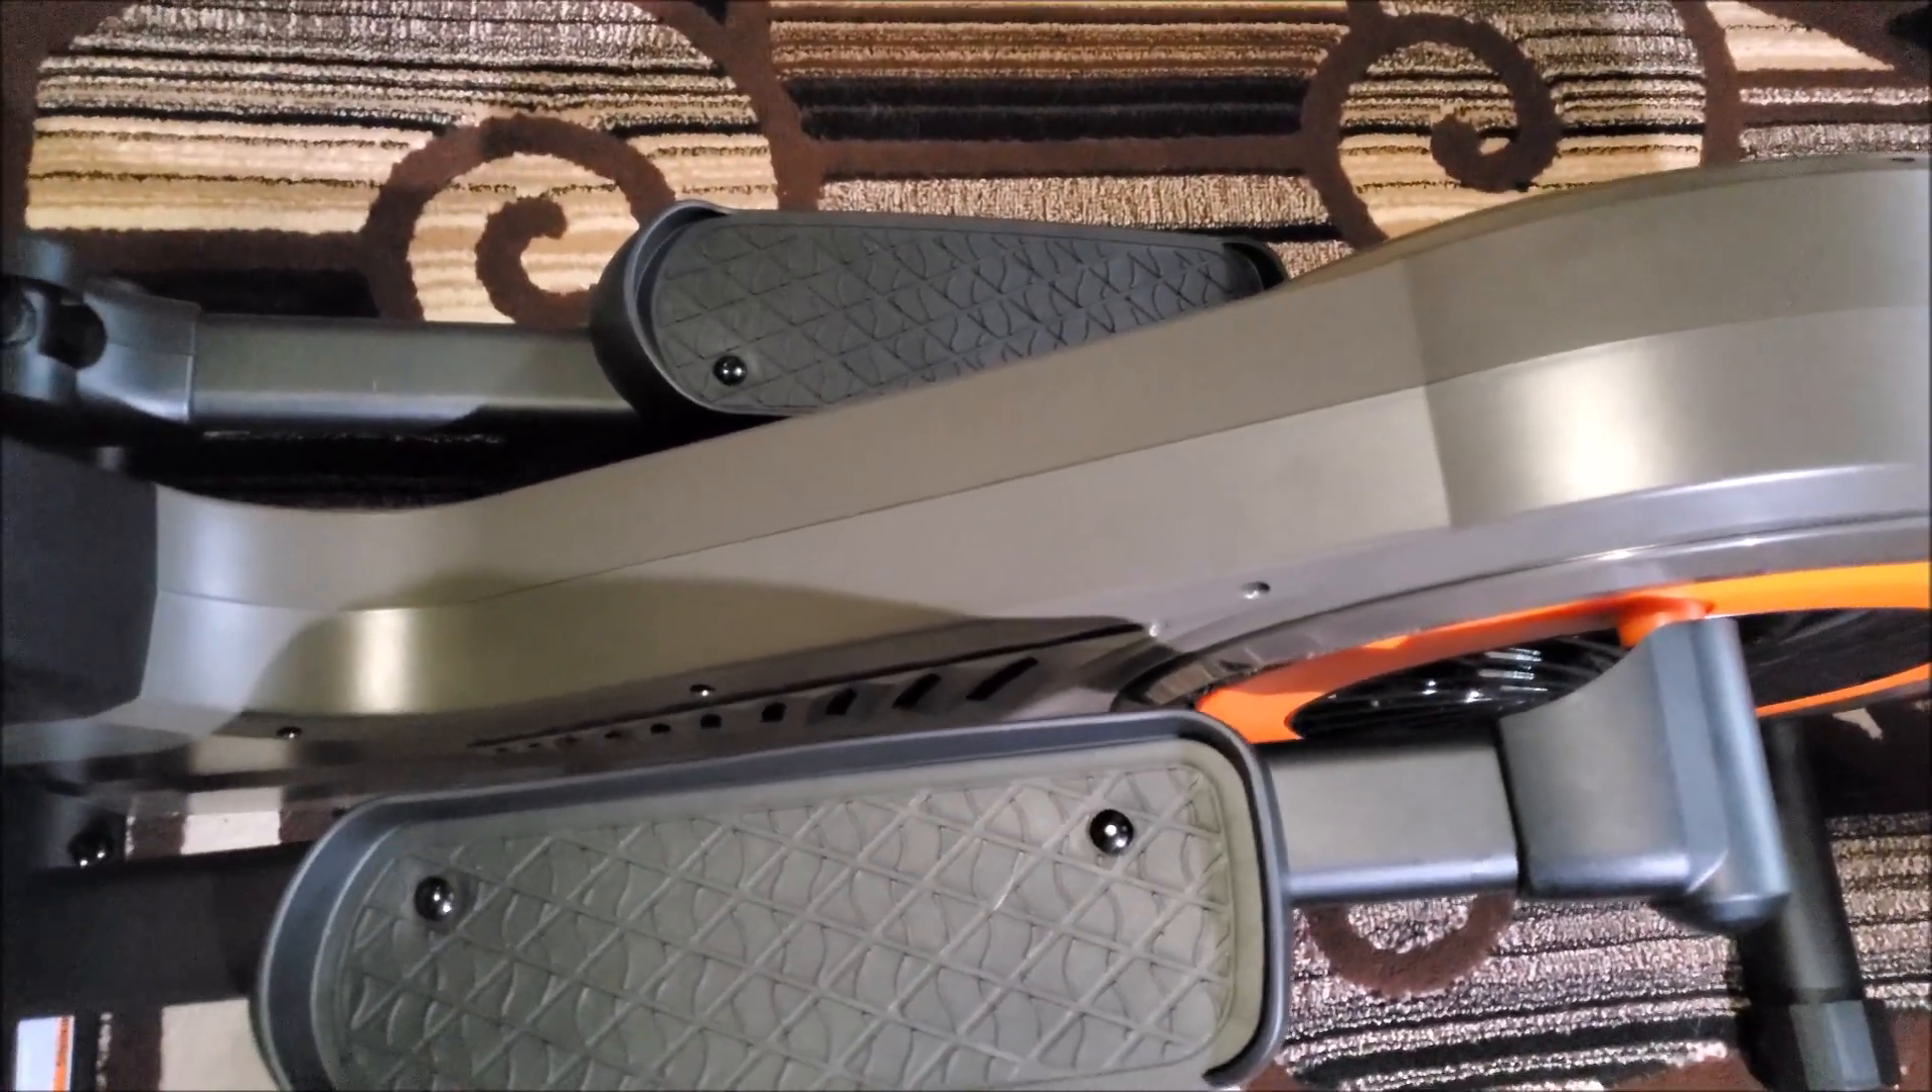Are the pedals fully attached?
Yes.